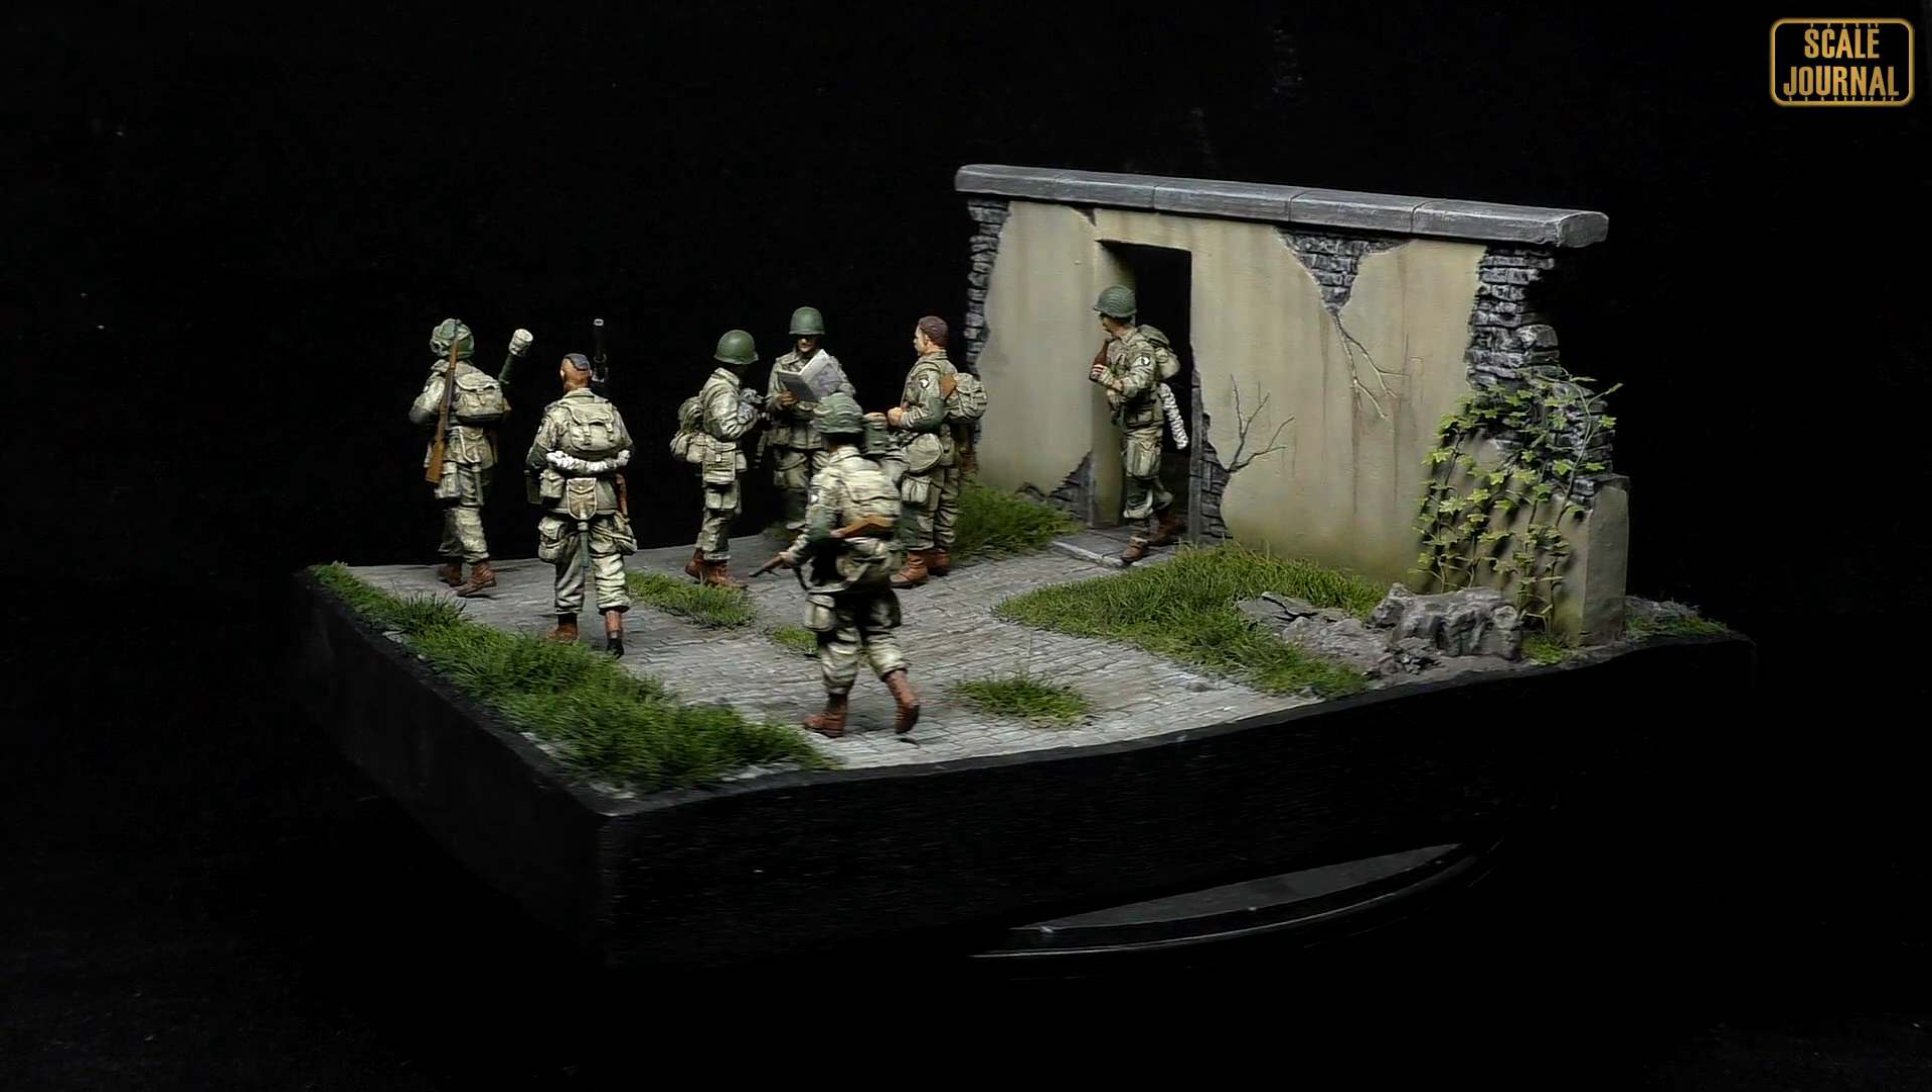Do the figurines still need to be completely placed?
No.